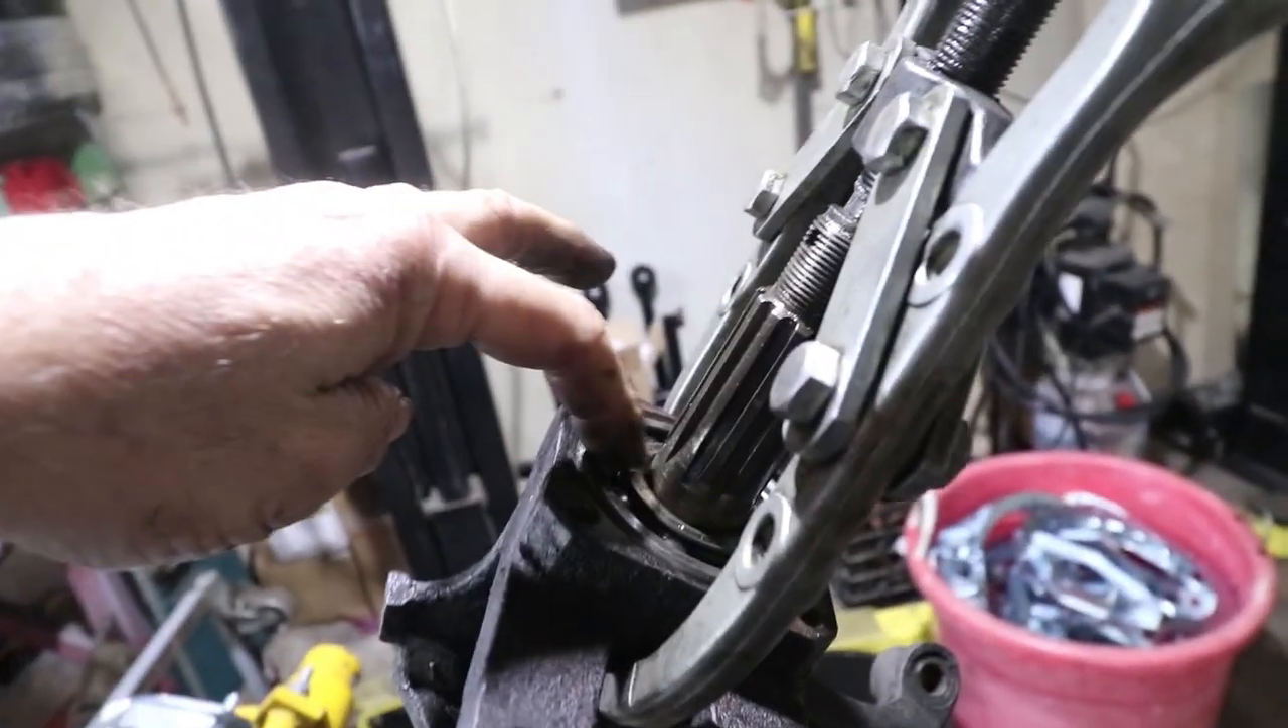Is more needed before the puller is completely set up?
No.